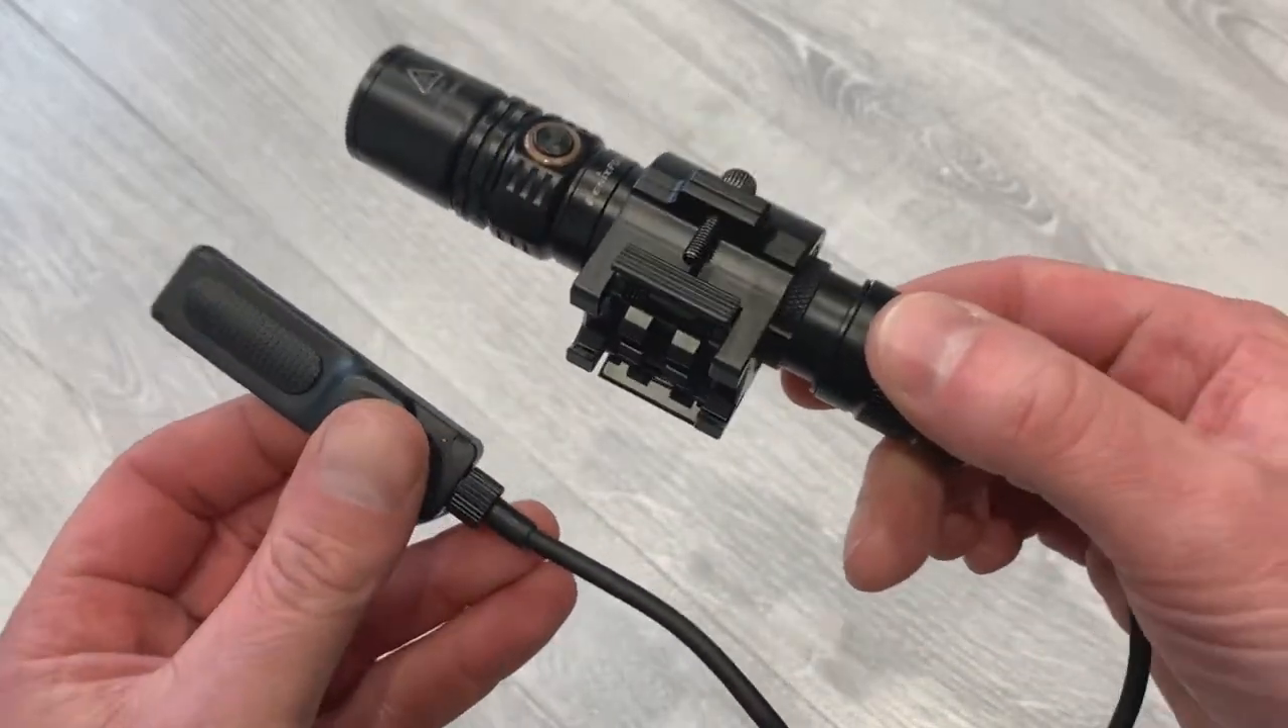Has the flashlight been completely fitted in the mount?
Yes.